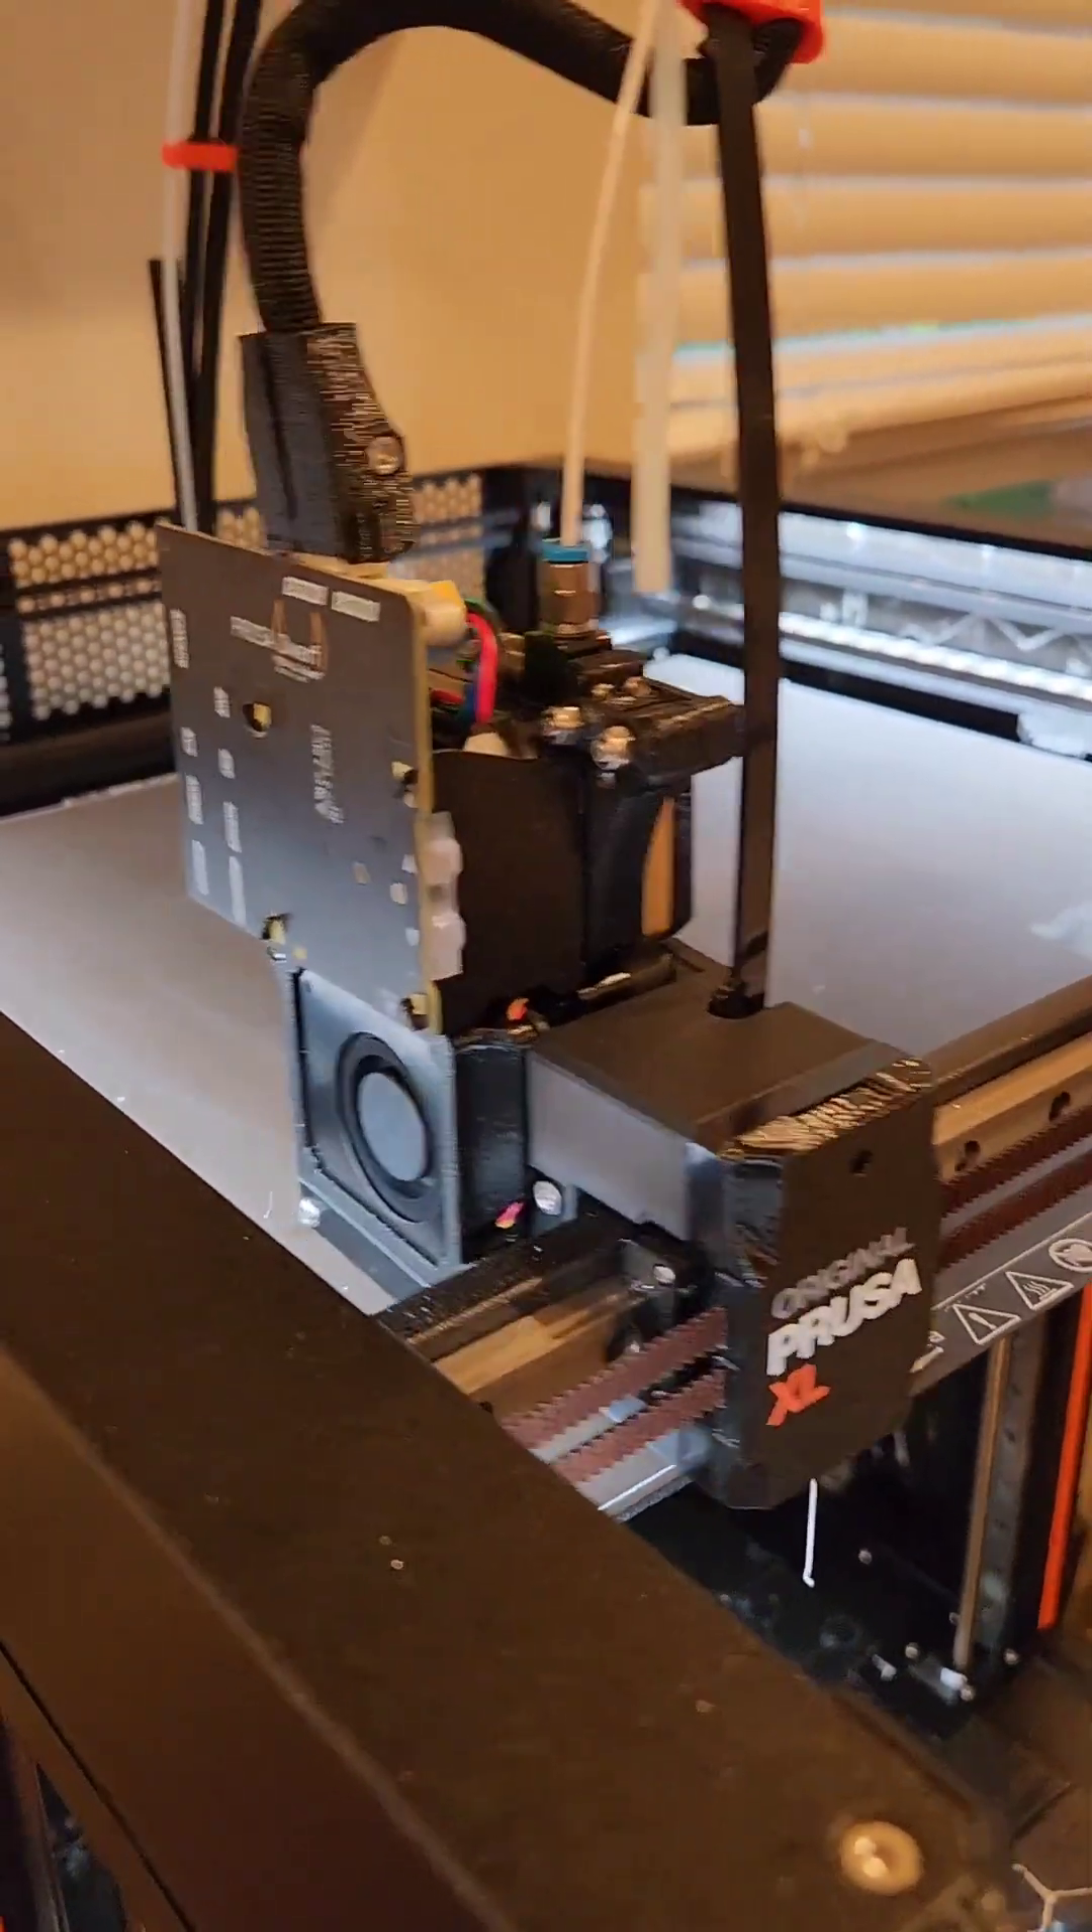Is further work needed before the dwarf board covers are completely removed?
No.